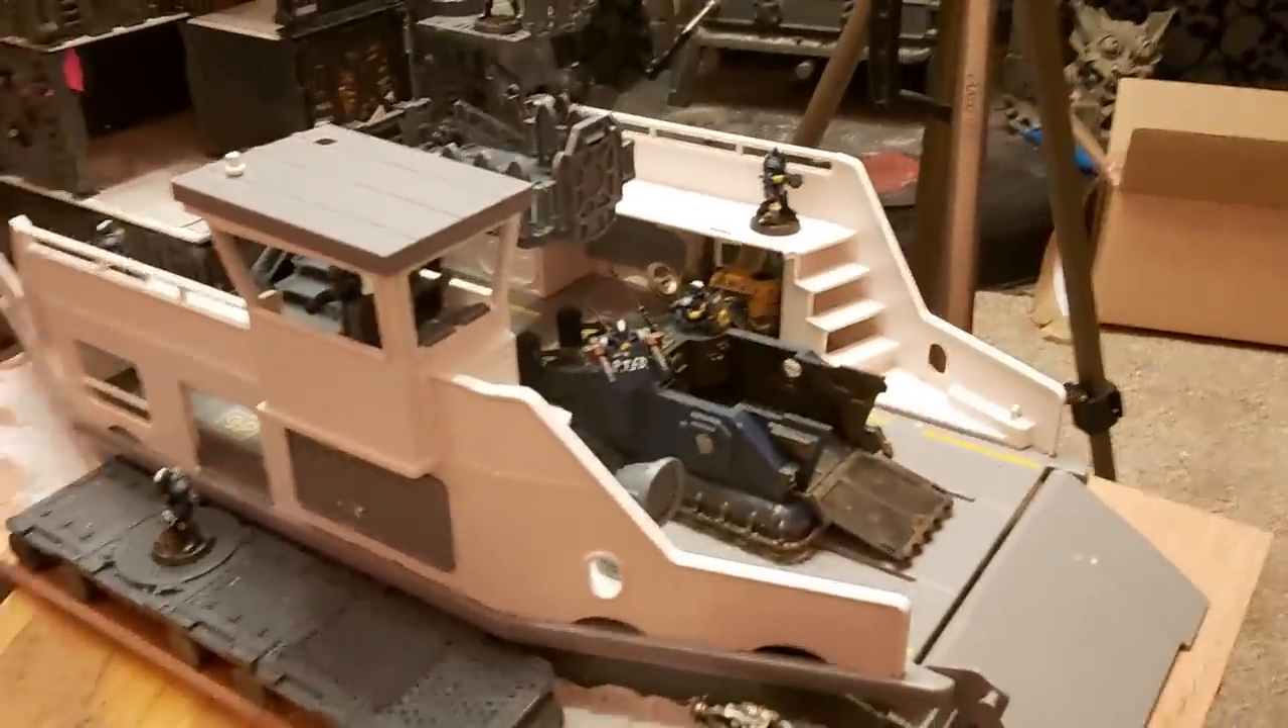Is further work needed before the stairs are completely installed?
No.